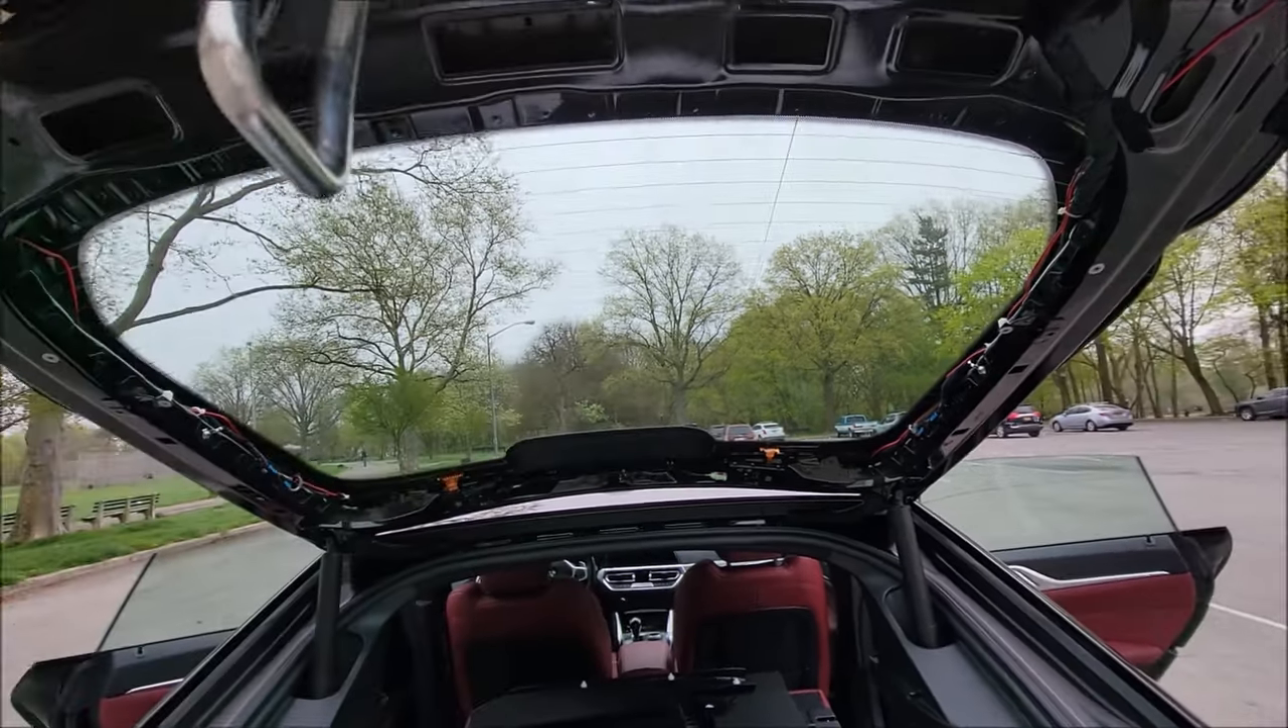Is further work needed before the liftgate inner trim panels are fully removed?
No.